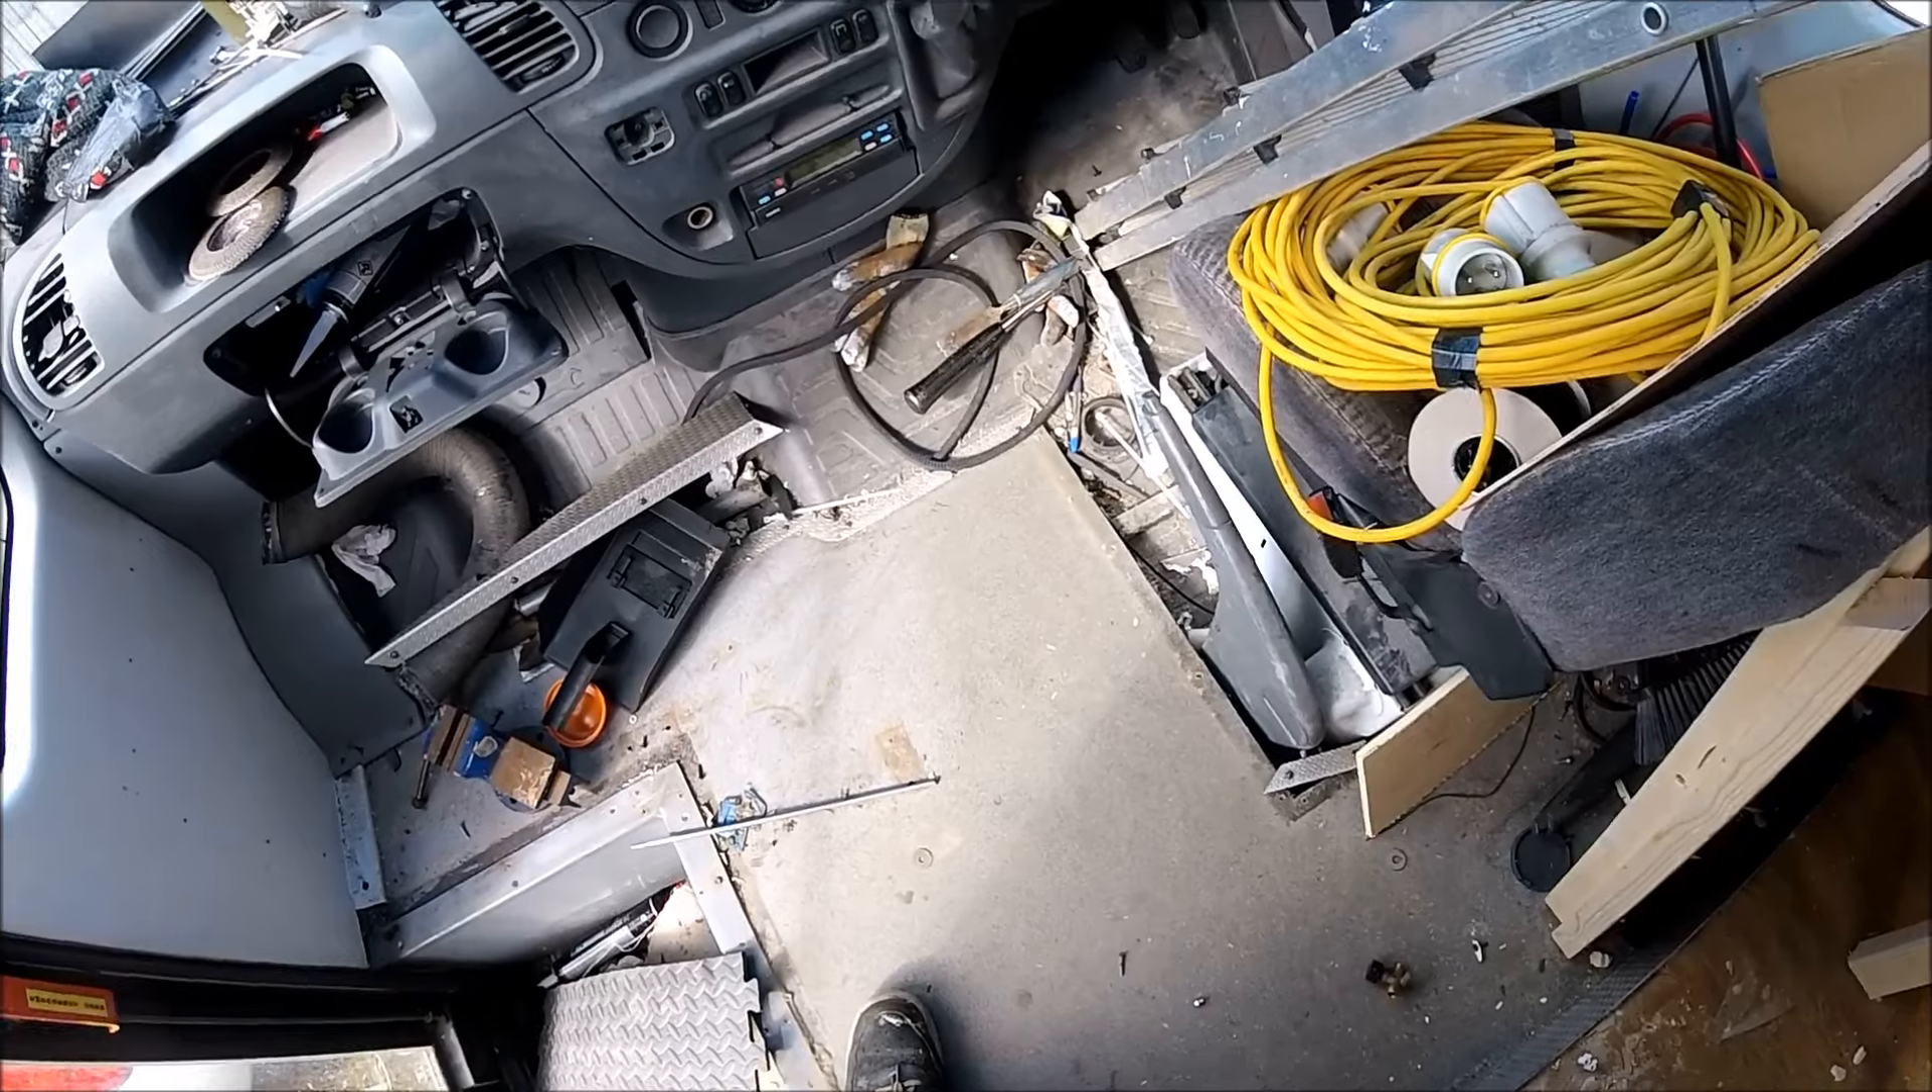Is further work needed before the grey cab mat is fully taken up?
Yes.